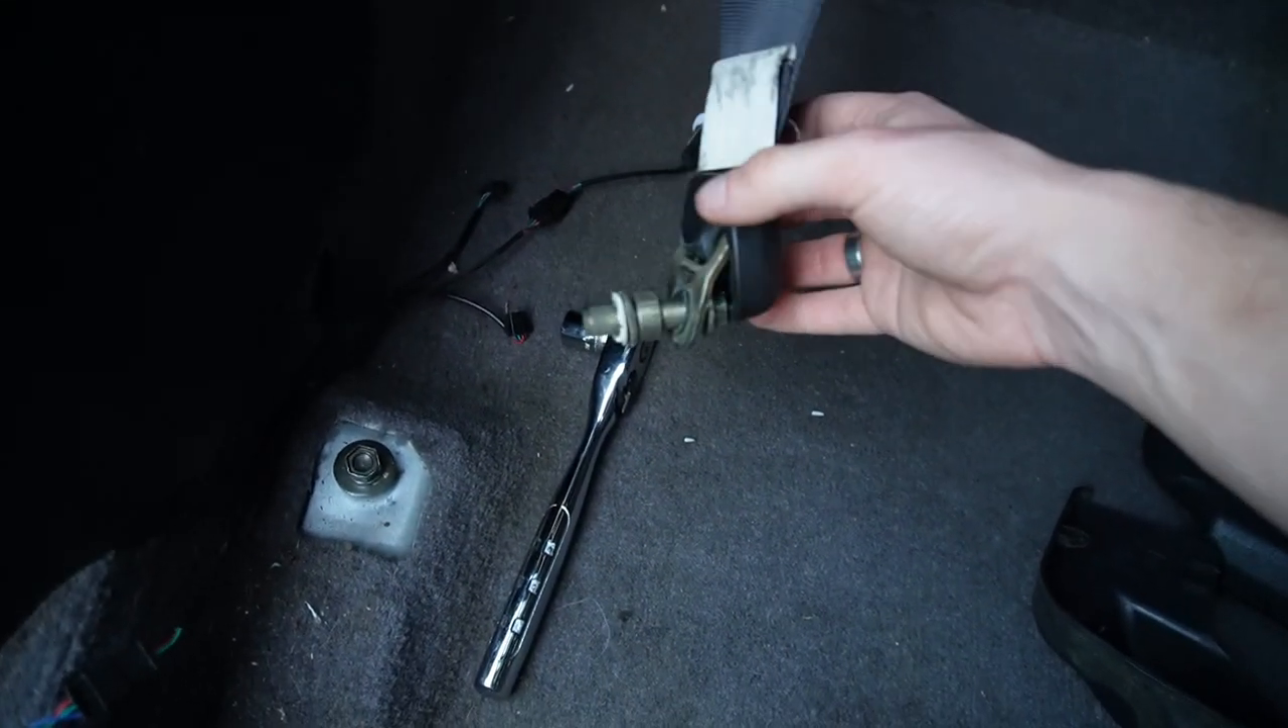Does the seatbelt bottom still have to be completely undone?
No.